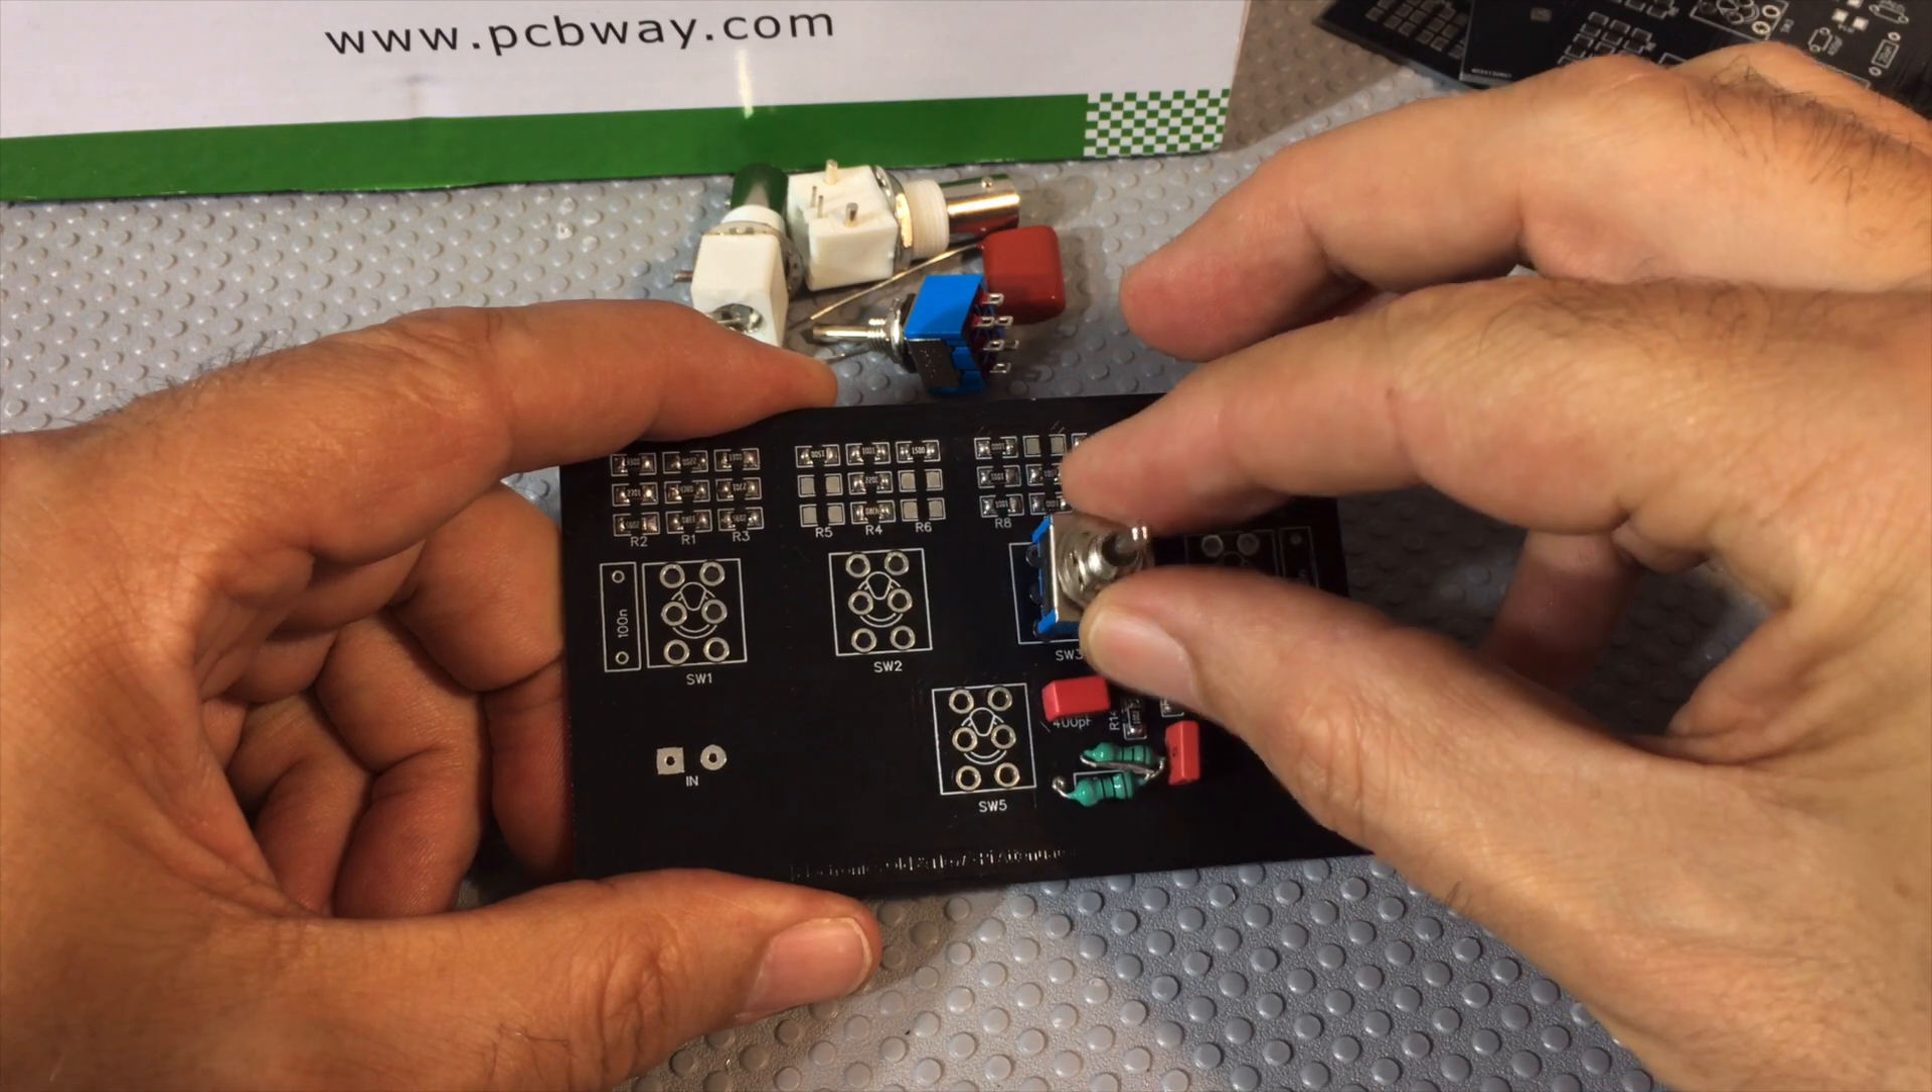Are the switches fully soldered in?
No.